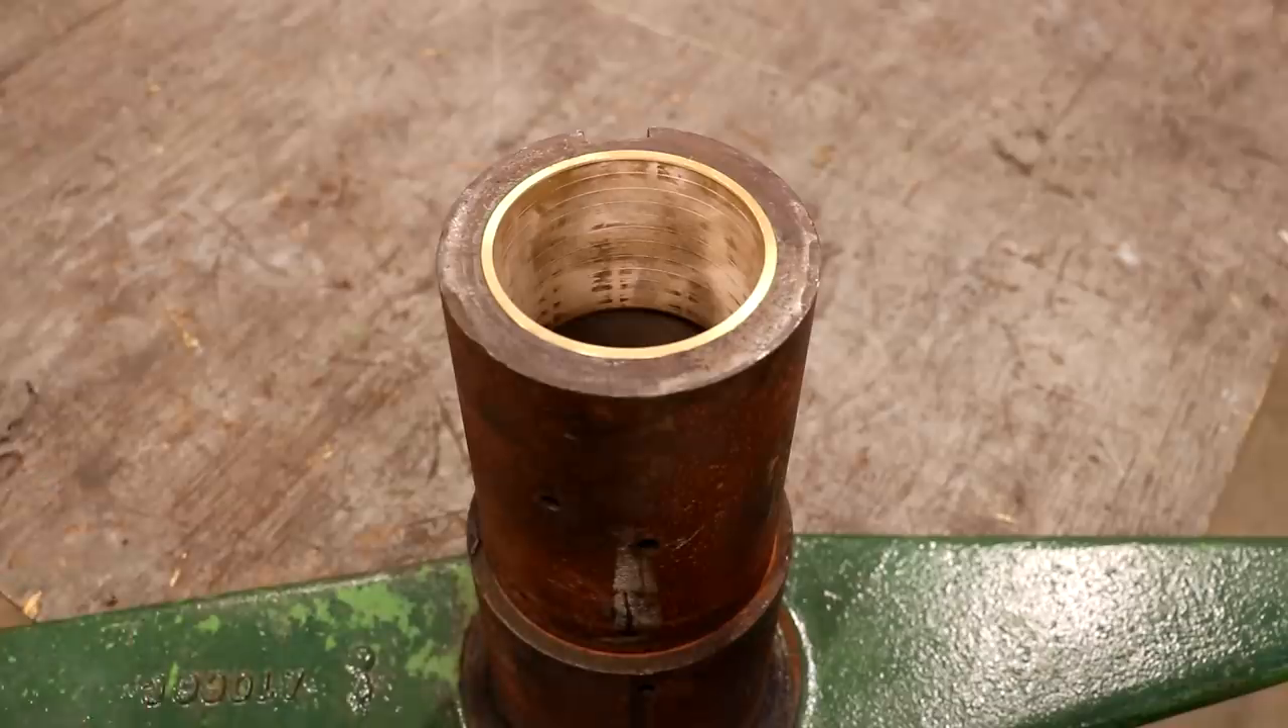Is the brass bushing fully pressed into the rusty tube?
Yes.